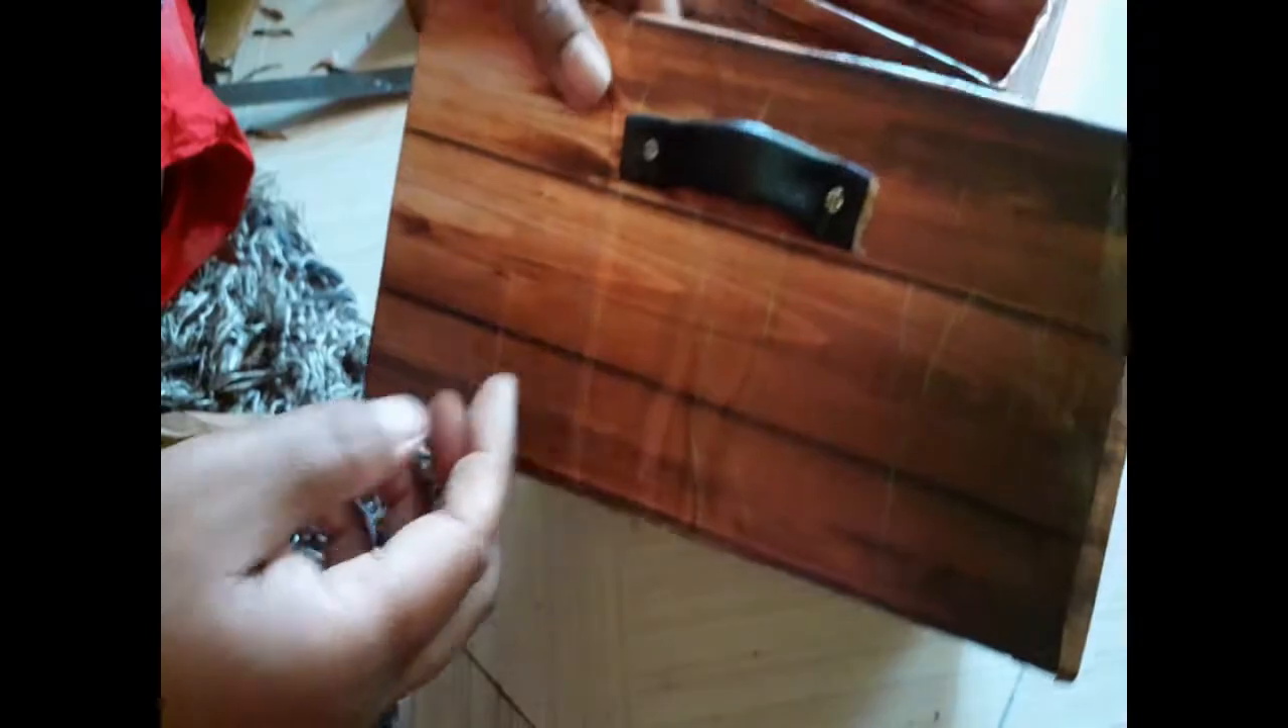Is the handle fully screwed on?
Yes.